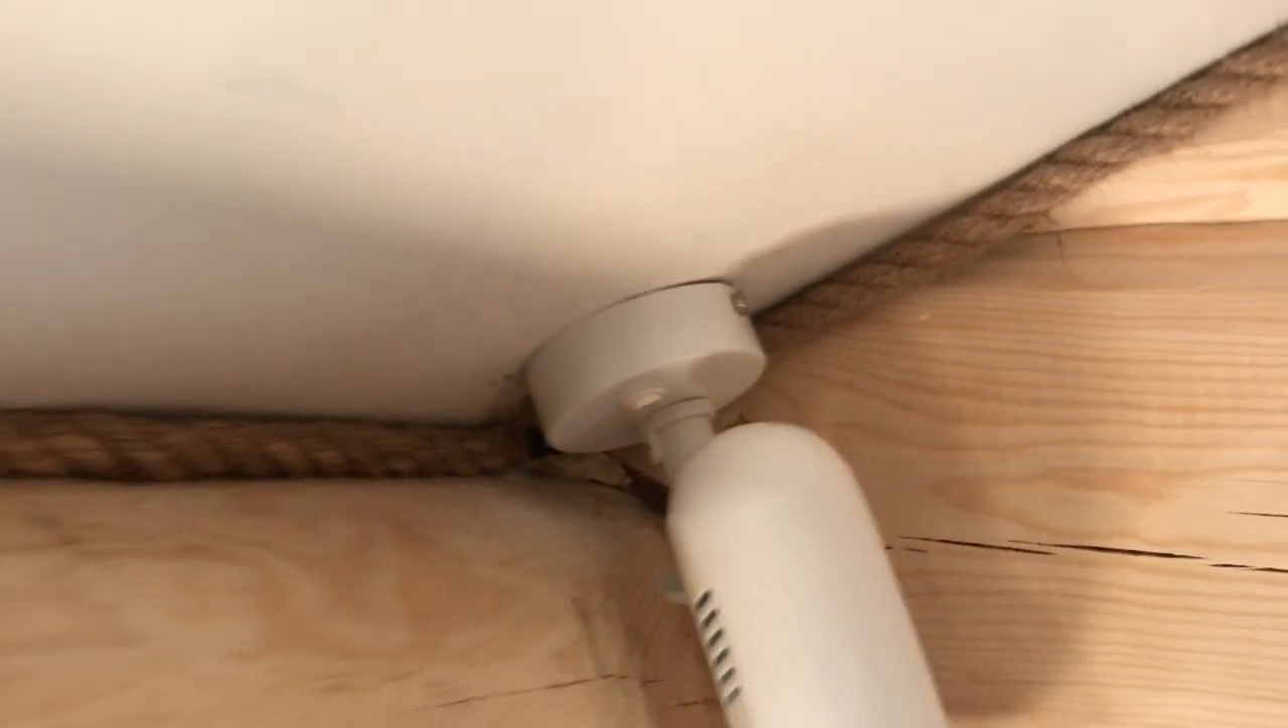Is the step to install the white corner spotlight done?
Yes.